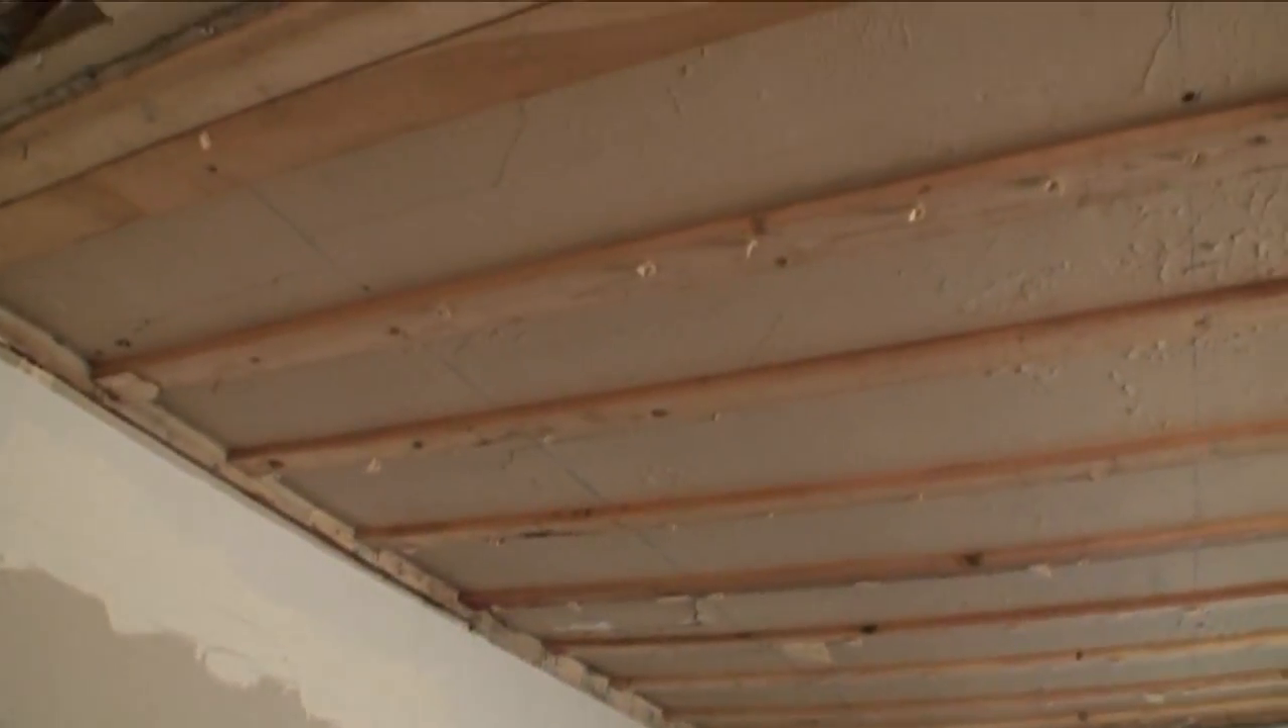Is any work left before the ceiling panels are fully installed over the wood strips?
Yes.